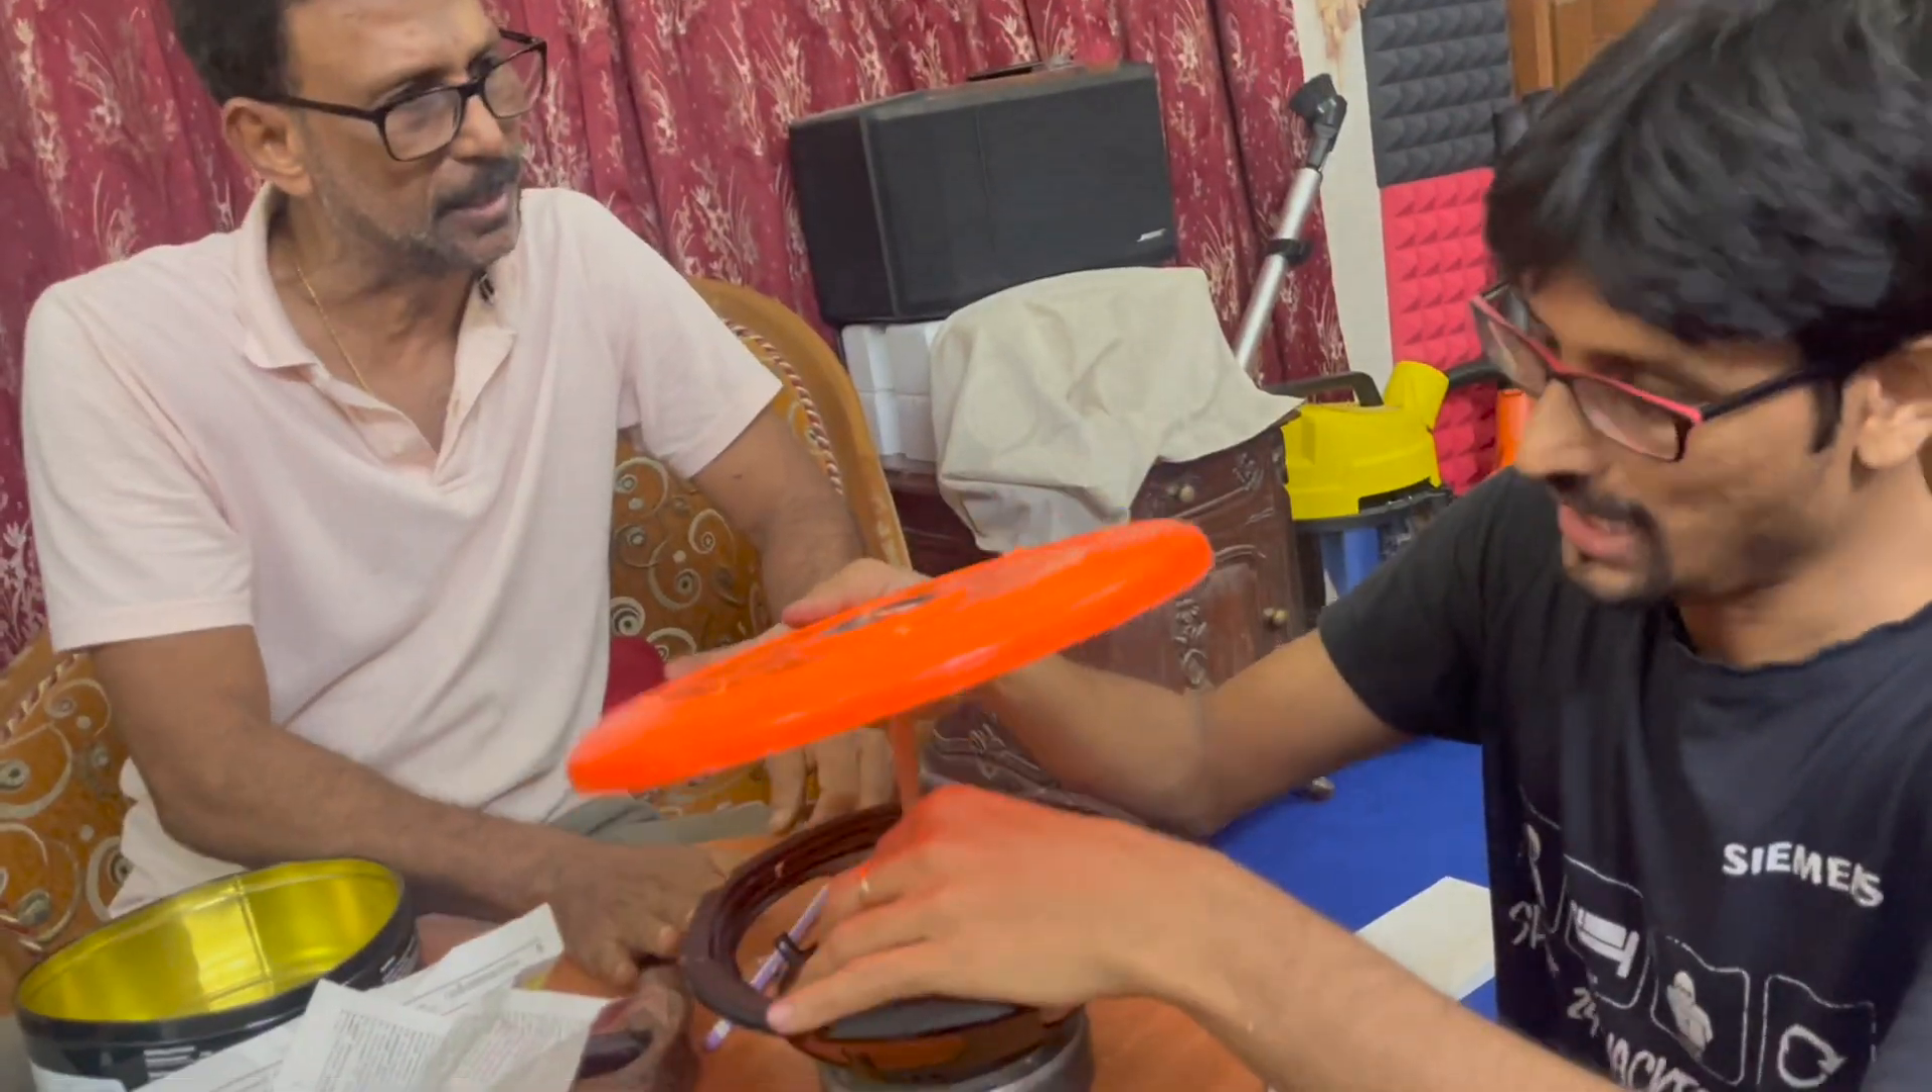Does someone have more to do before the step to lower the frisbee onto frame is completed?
Yes.